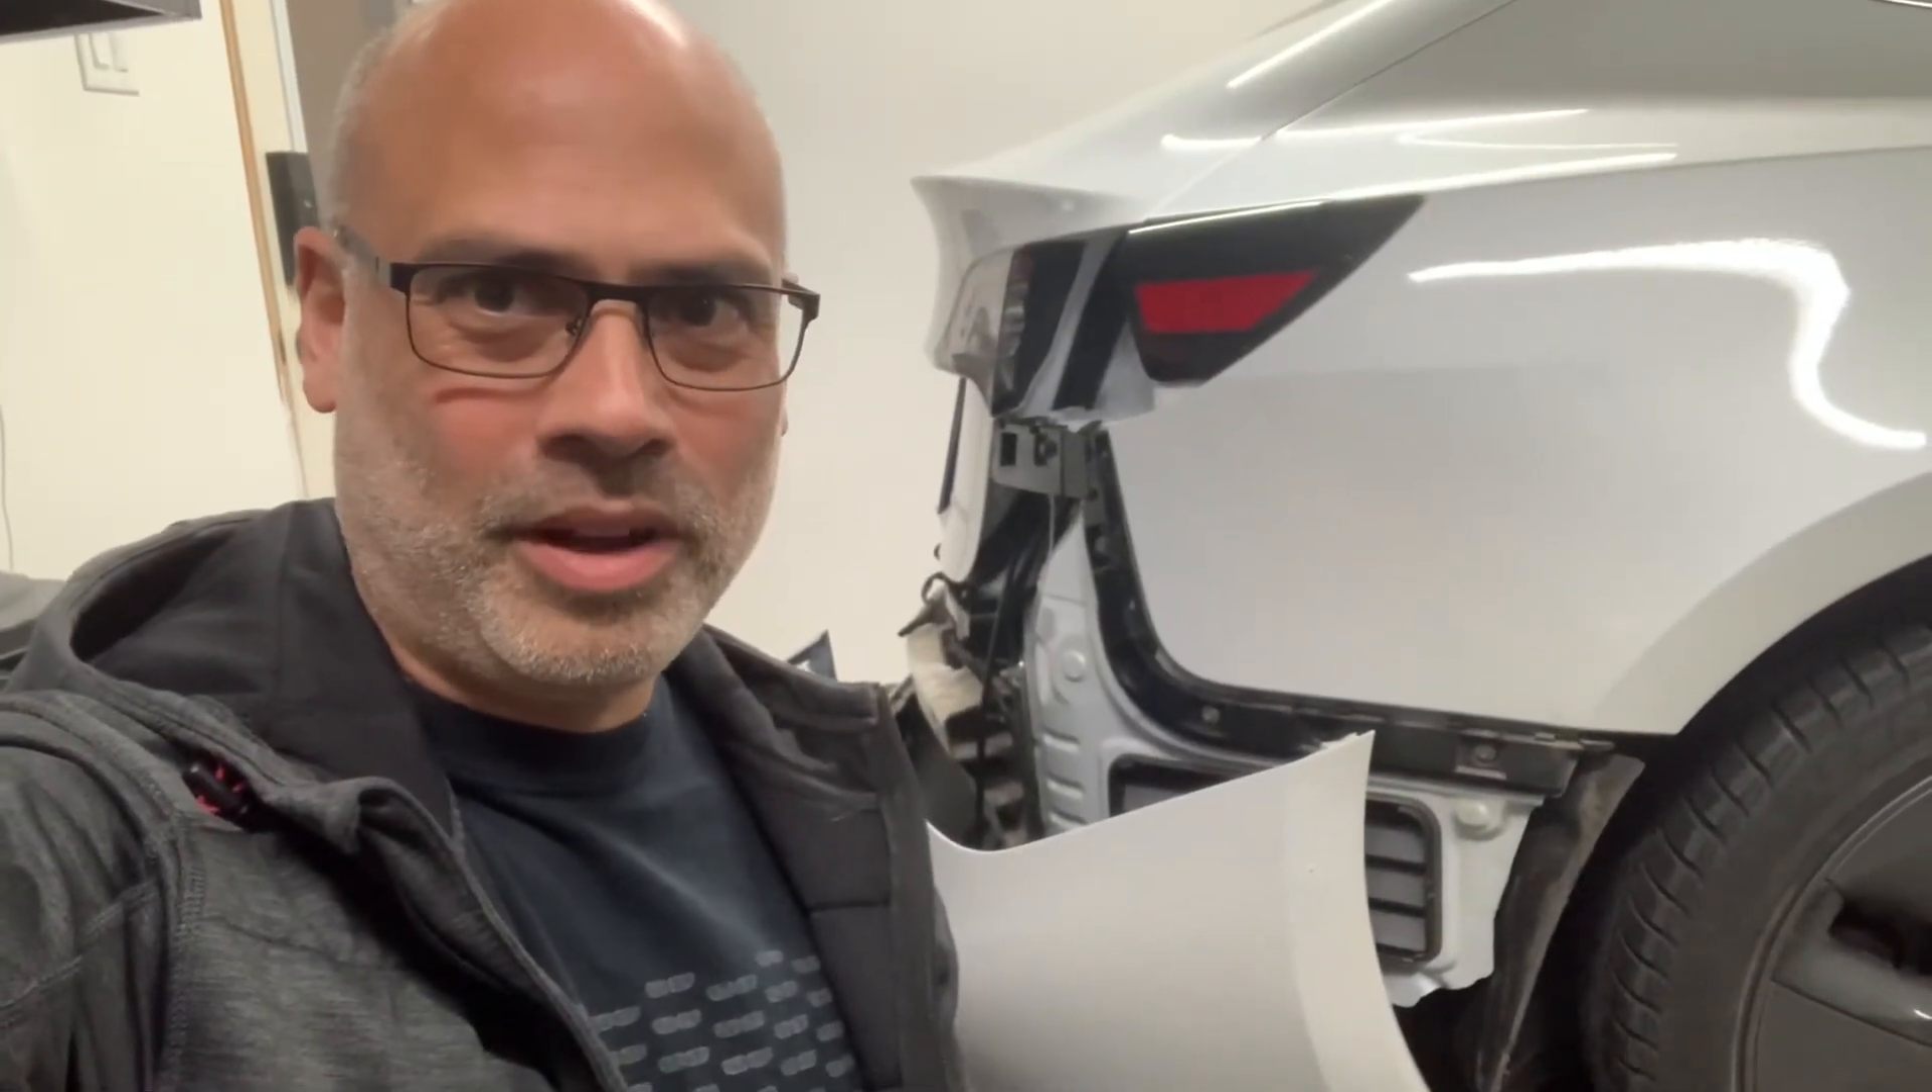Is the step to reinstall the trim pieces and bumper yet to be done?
Yes.